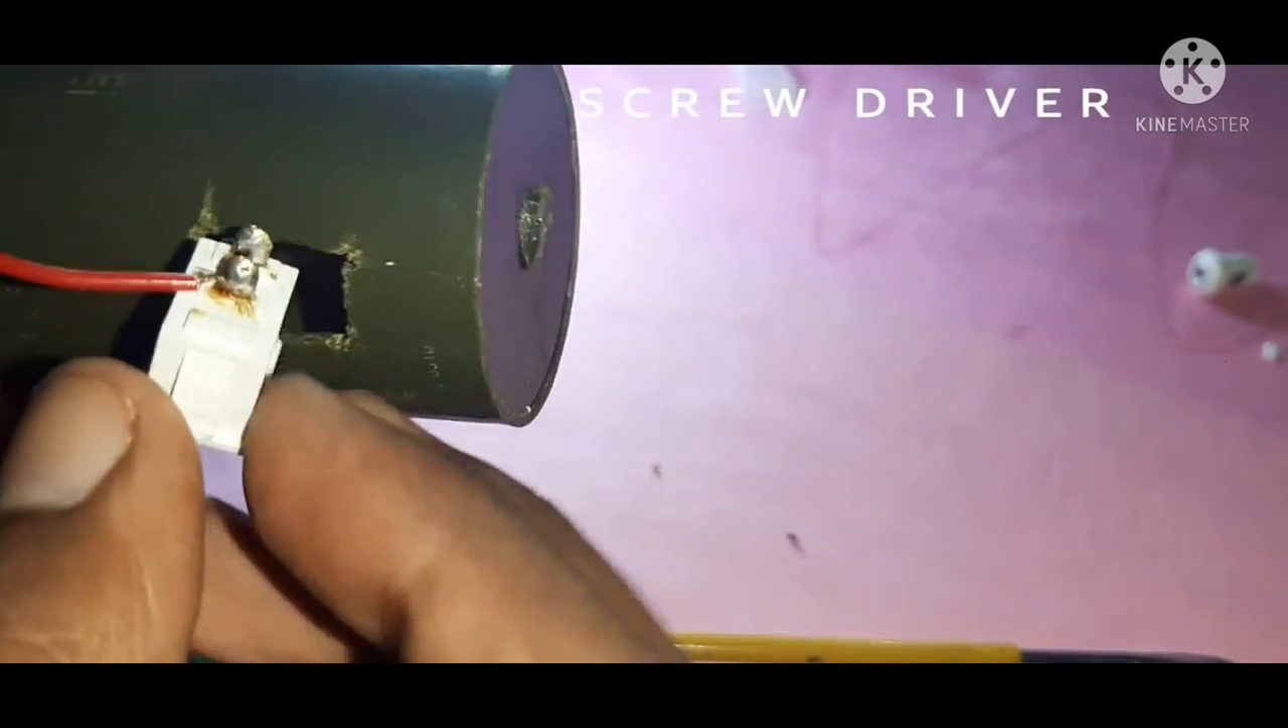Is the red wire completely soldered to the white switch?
Yes.